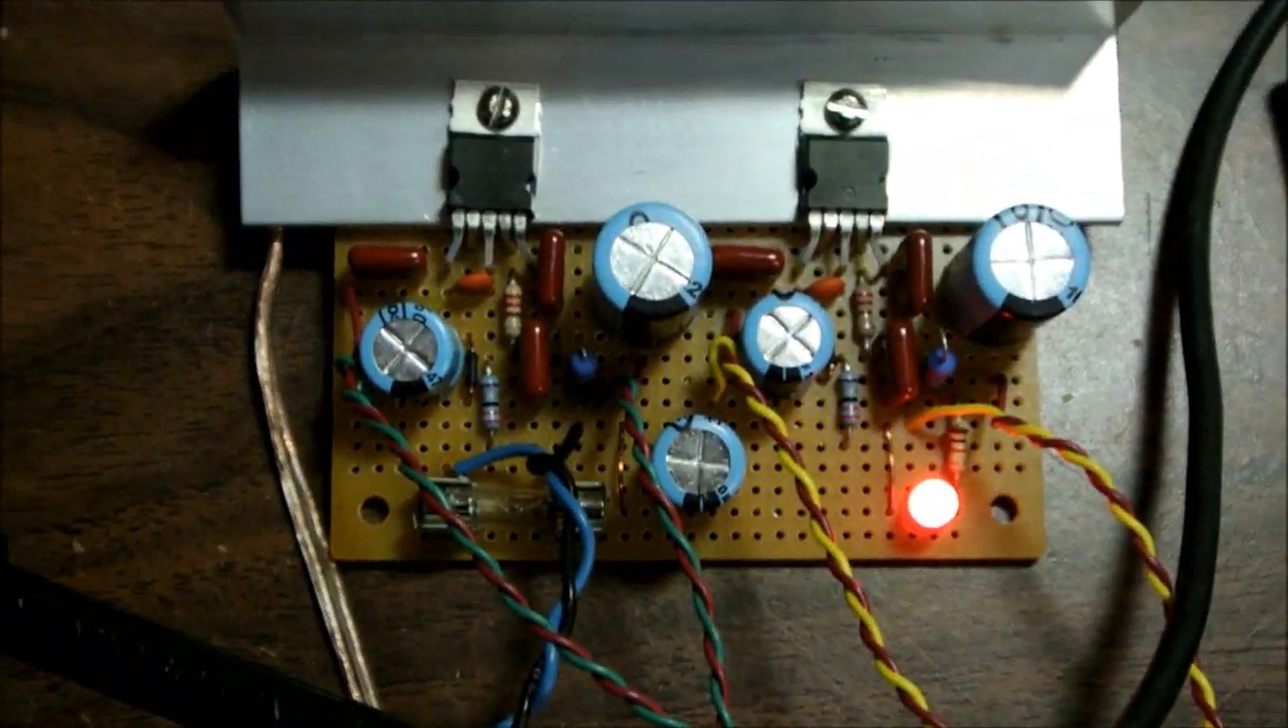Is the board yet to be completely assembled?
No.